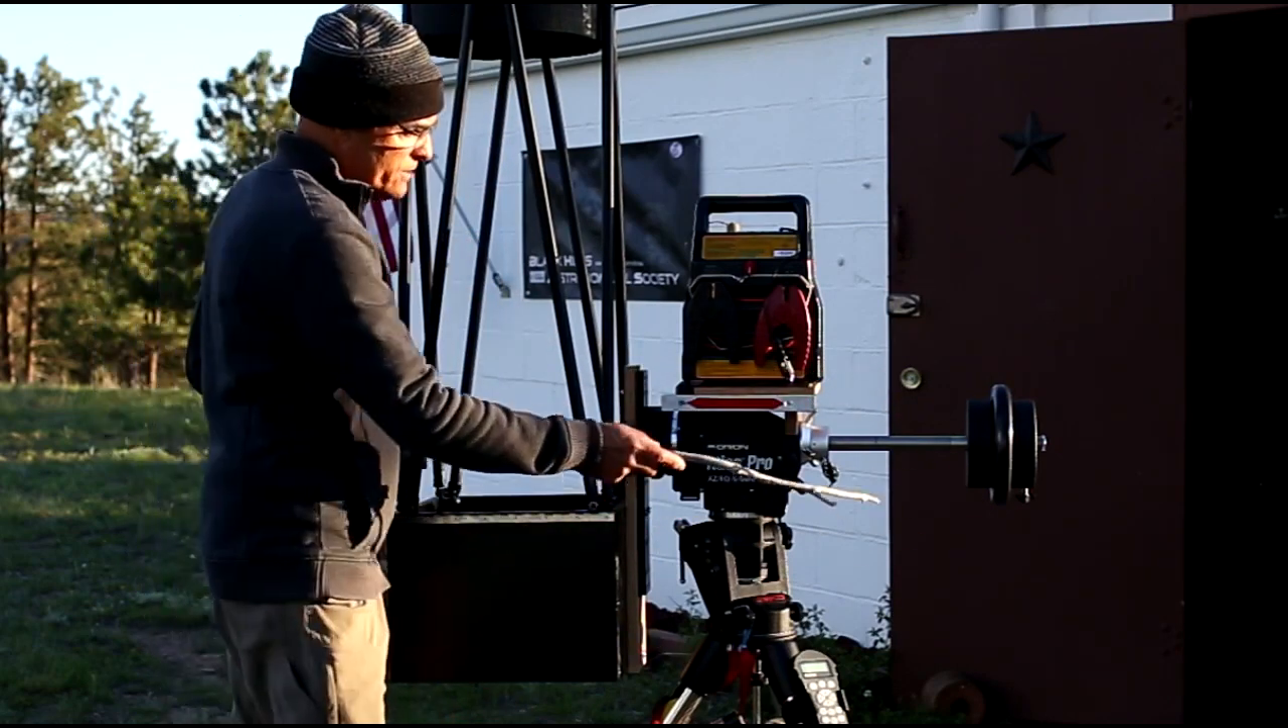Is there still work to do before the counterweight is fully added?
No.